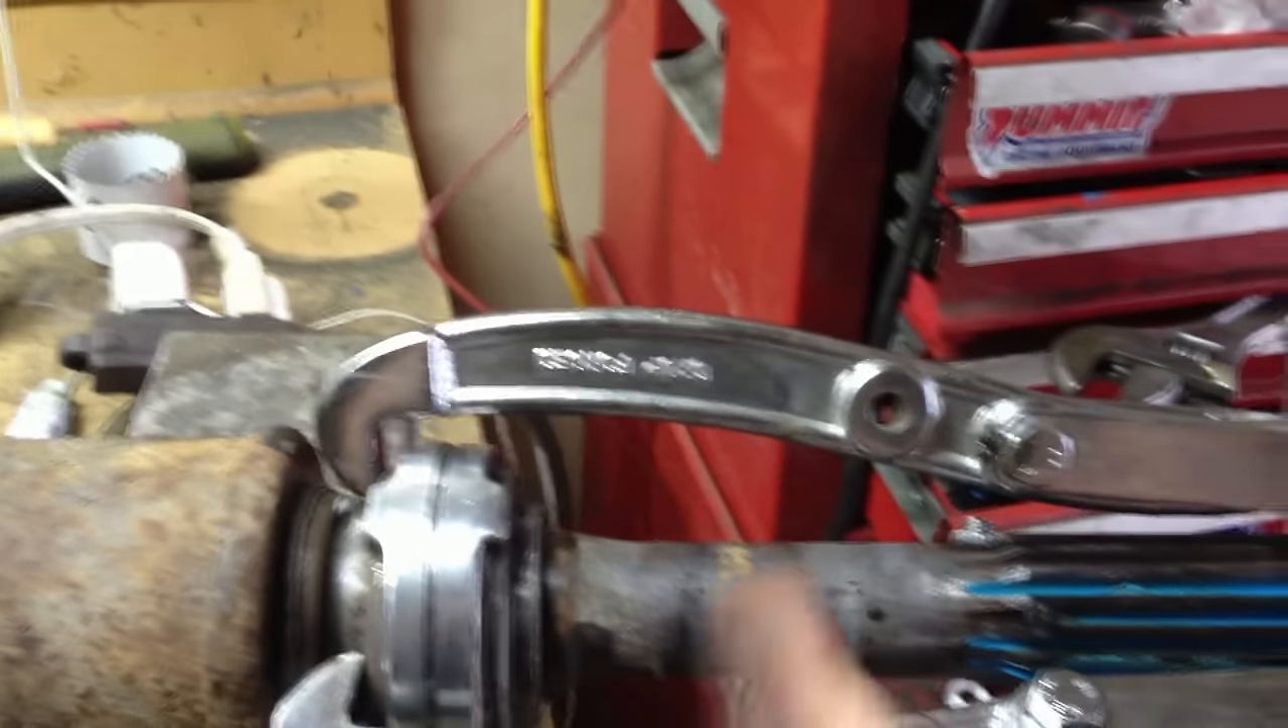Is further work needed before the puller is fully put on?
No.